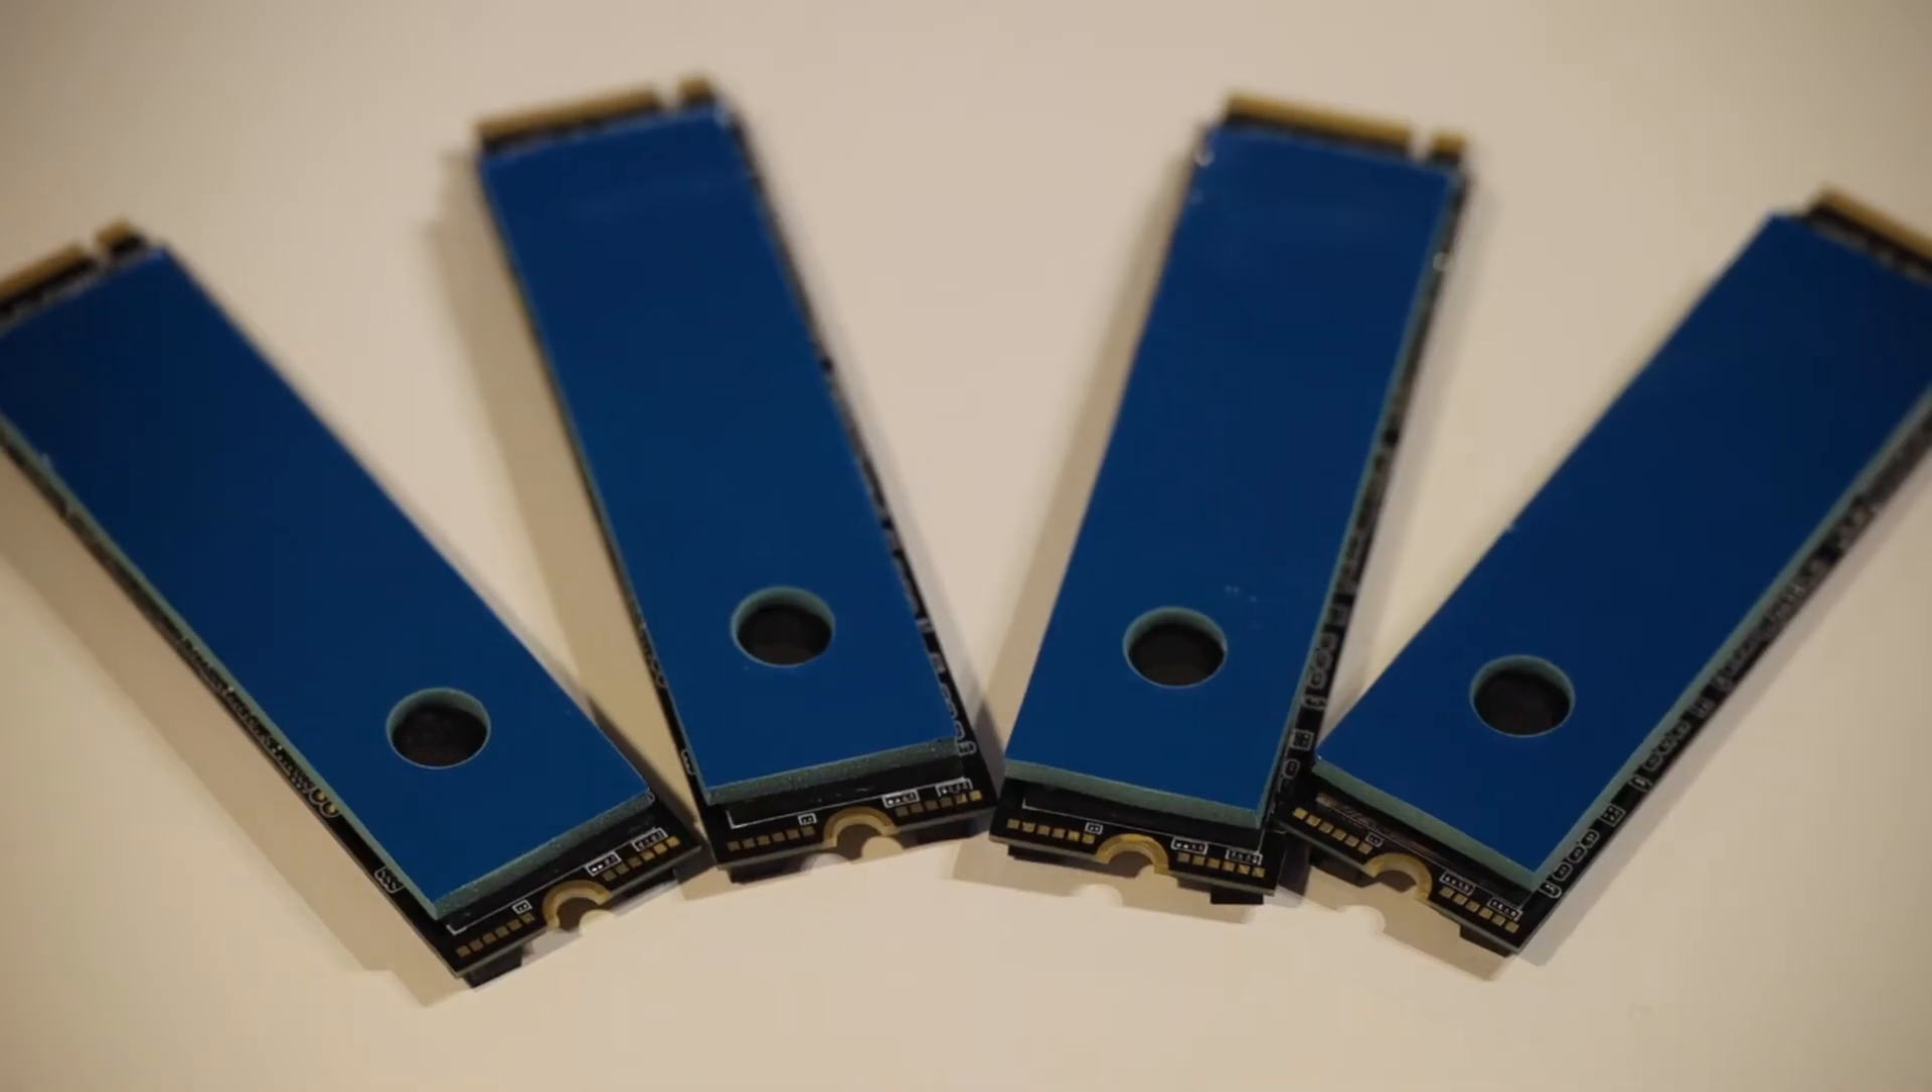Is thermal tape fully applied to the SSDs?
Yes.